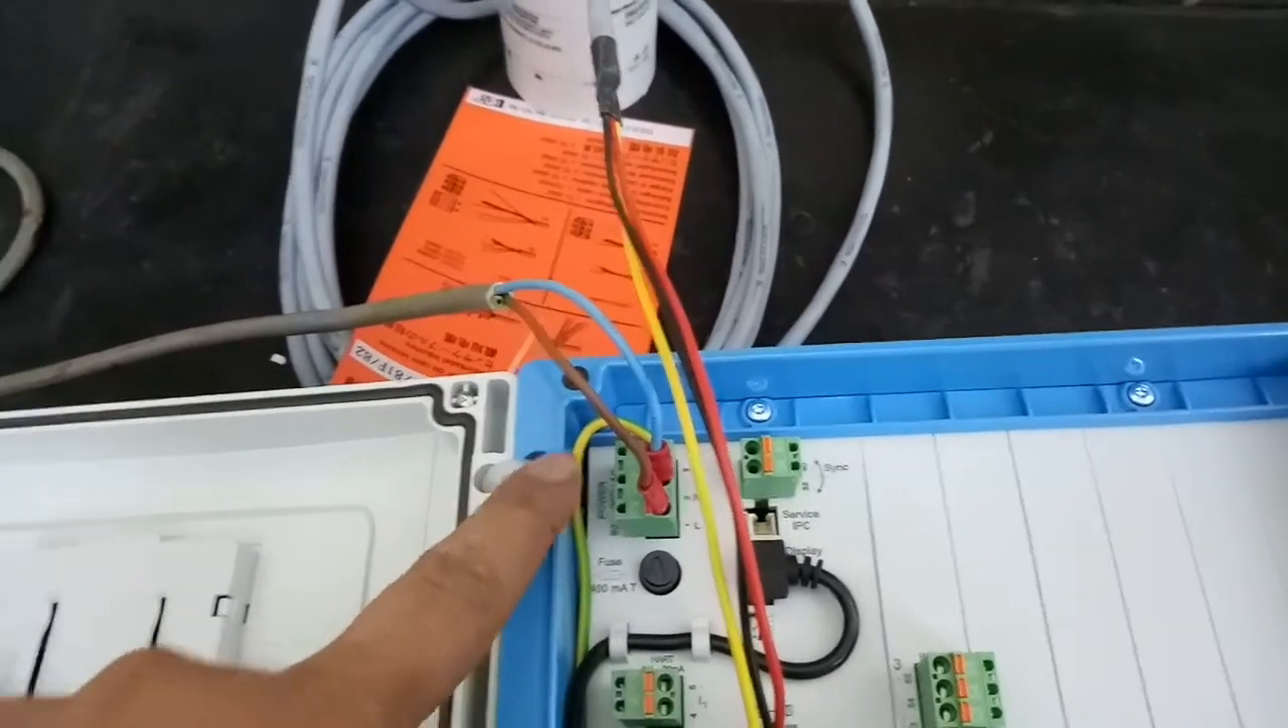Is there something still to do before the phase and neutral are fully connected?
No.